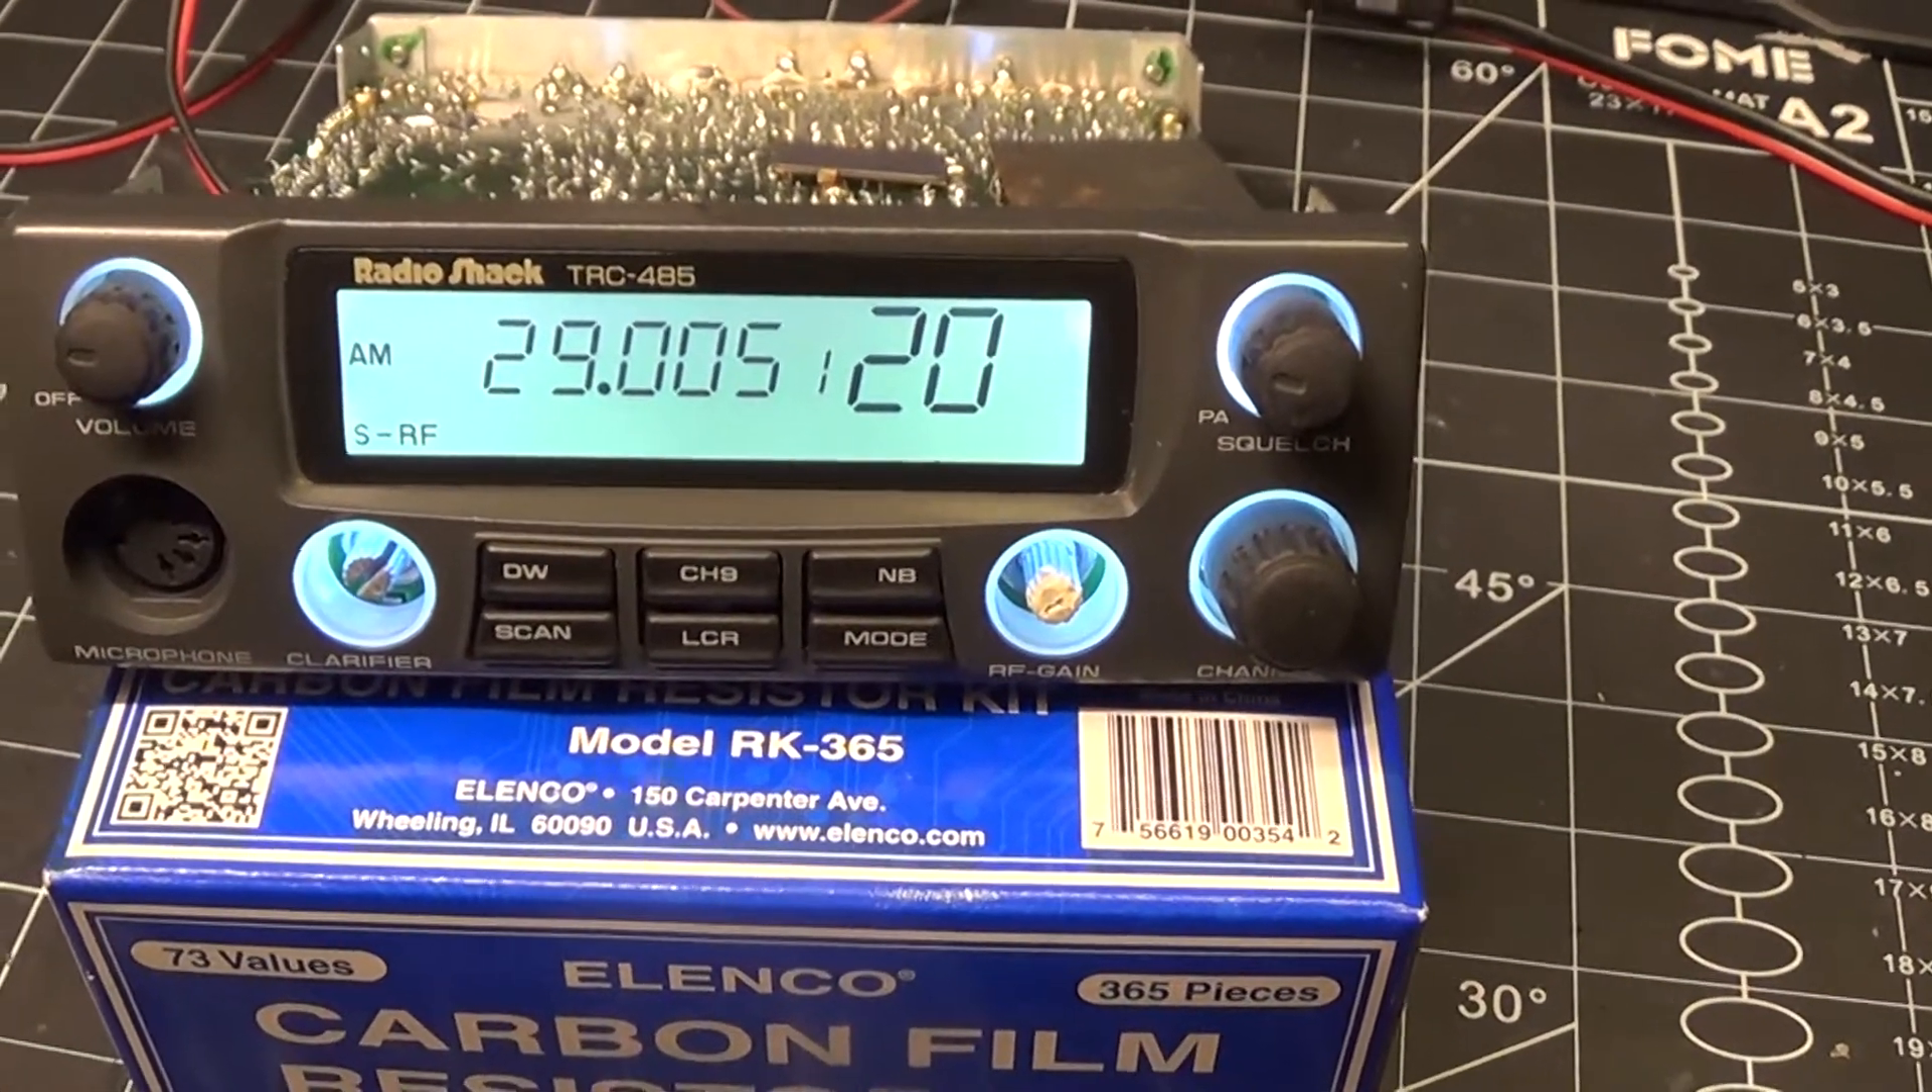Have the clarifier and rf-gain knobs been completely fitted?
No.